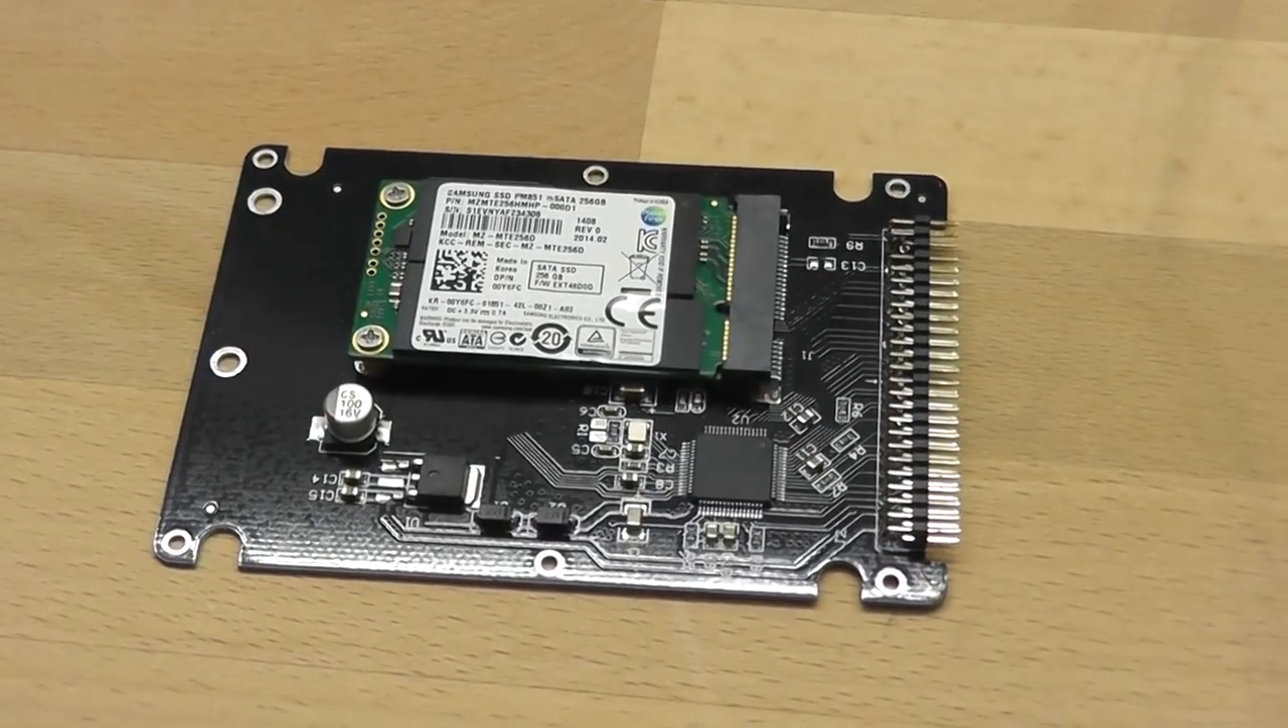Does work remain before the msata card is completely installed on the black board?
No.